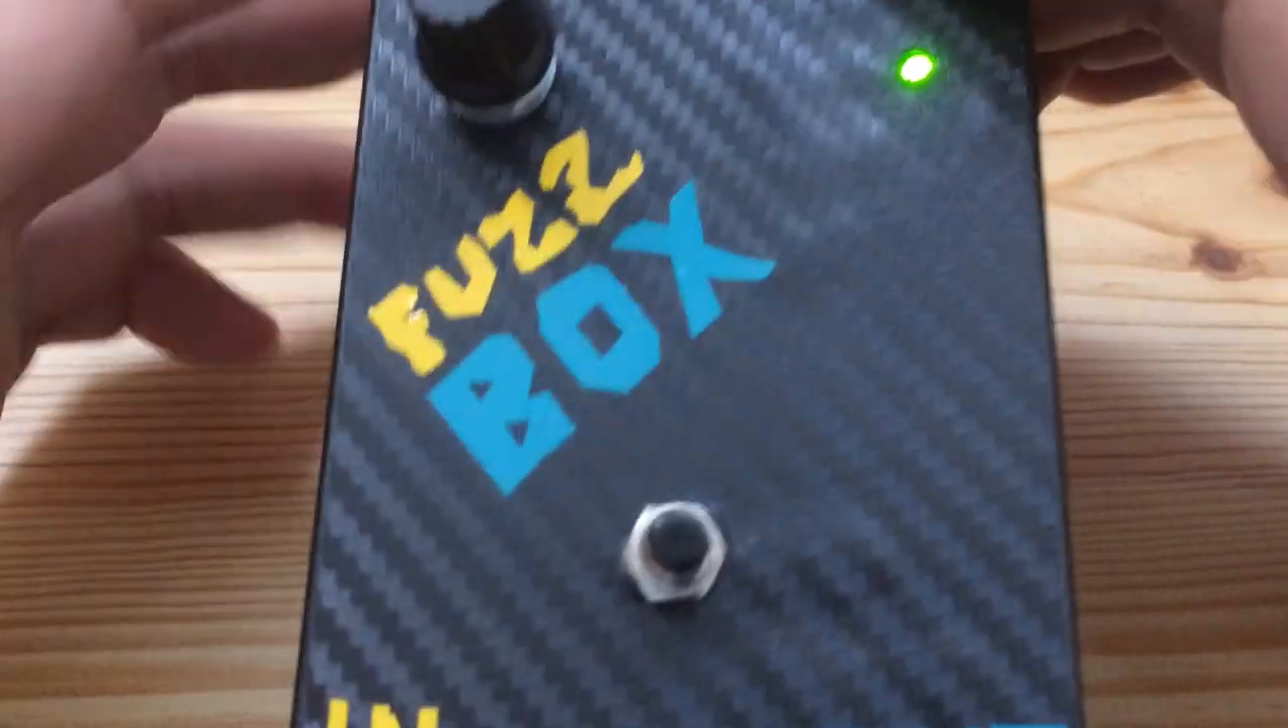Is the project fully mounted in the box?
Yes.